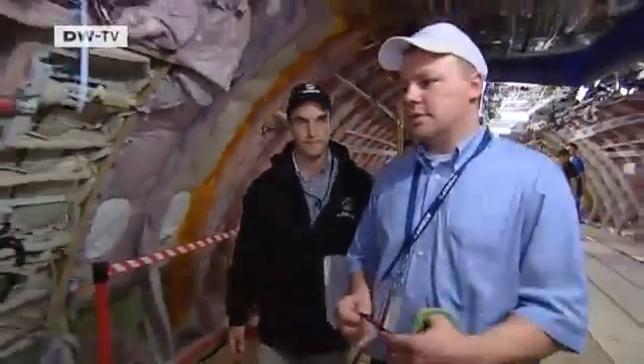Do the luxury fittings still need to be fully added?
Yes.